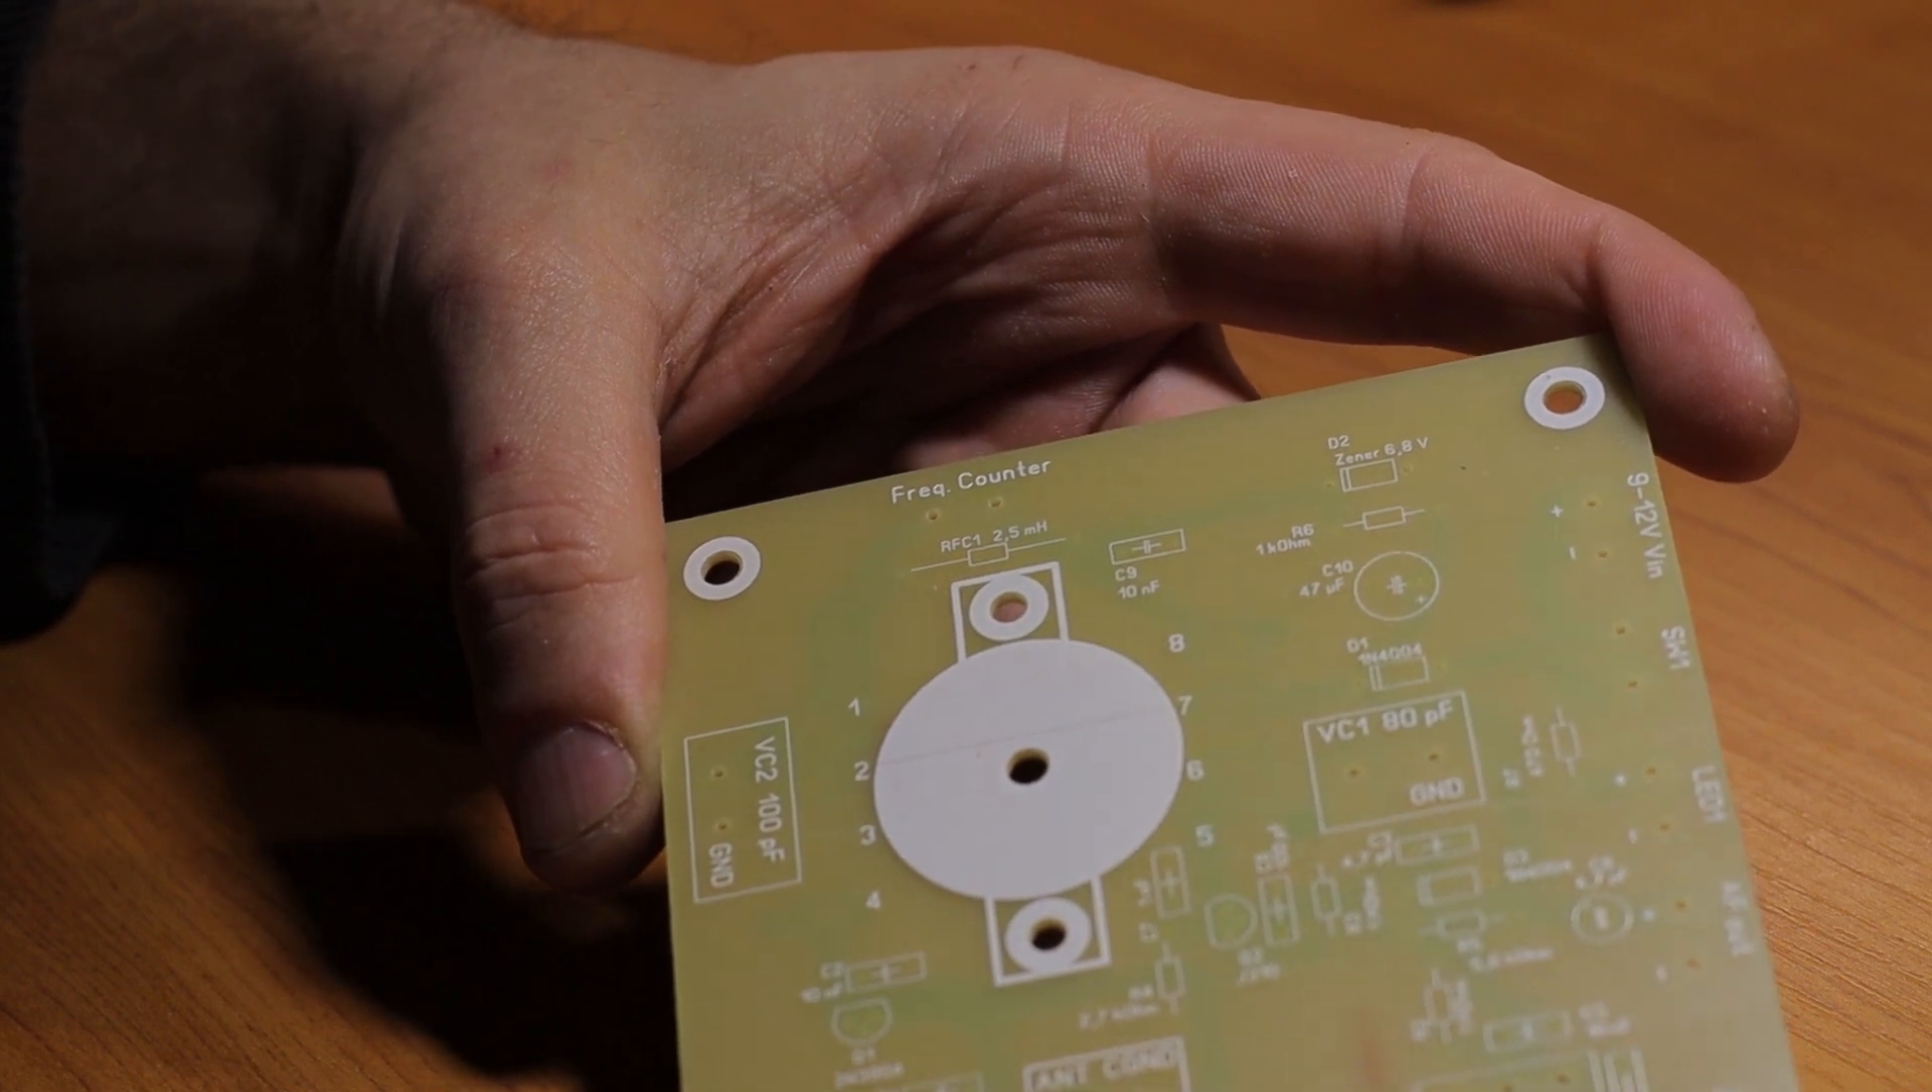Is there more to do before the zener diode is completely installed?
Yes.